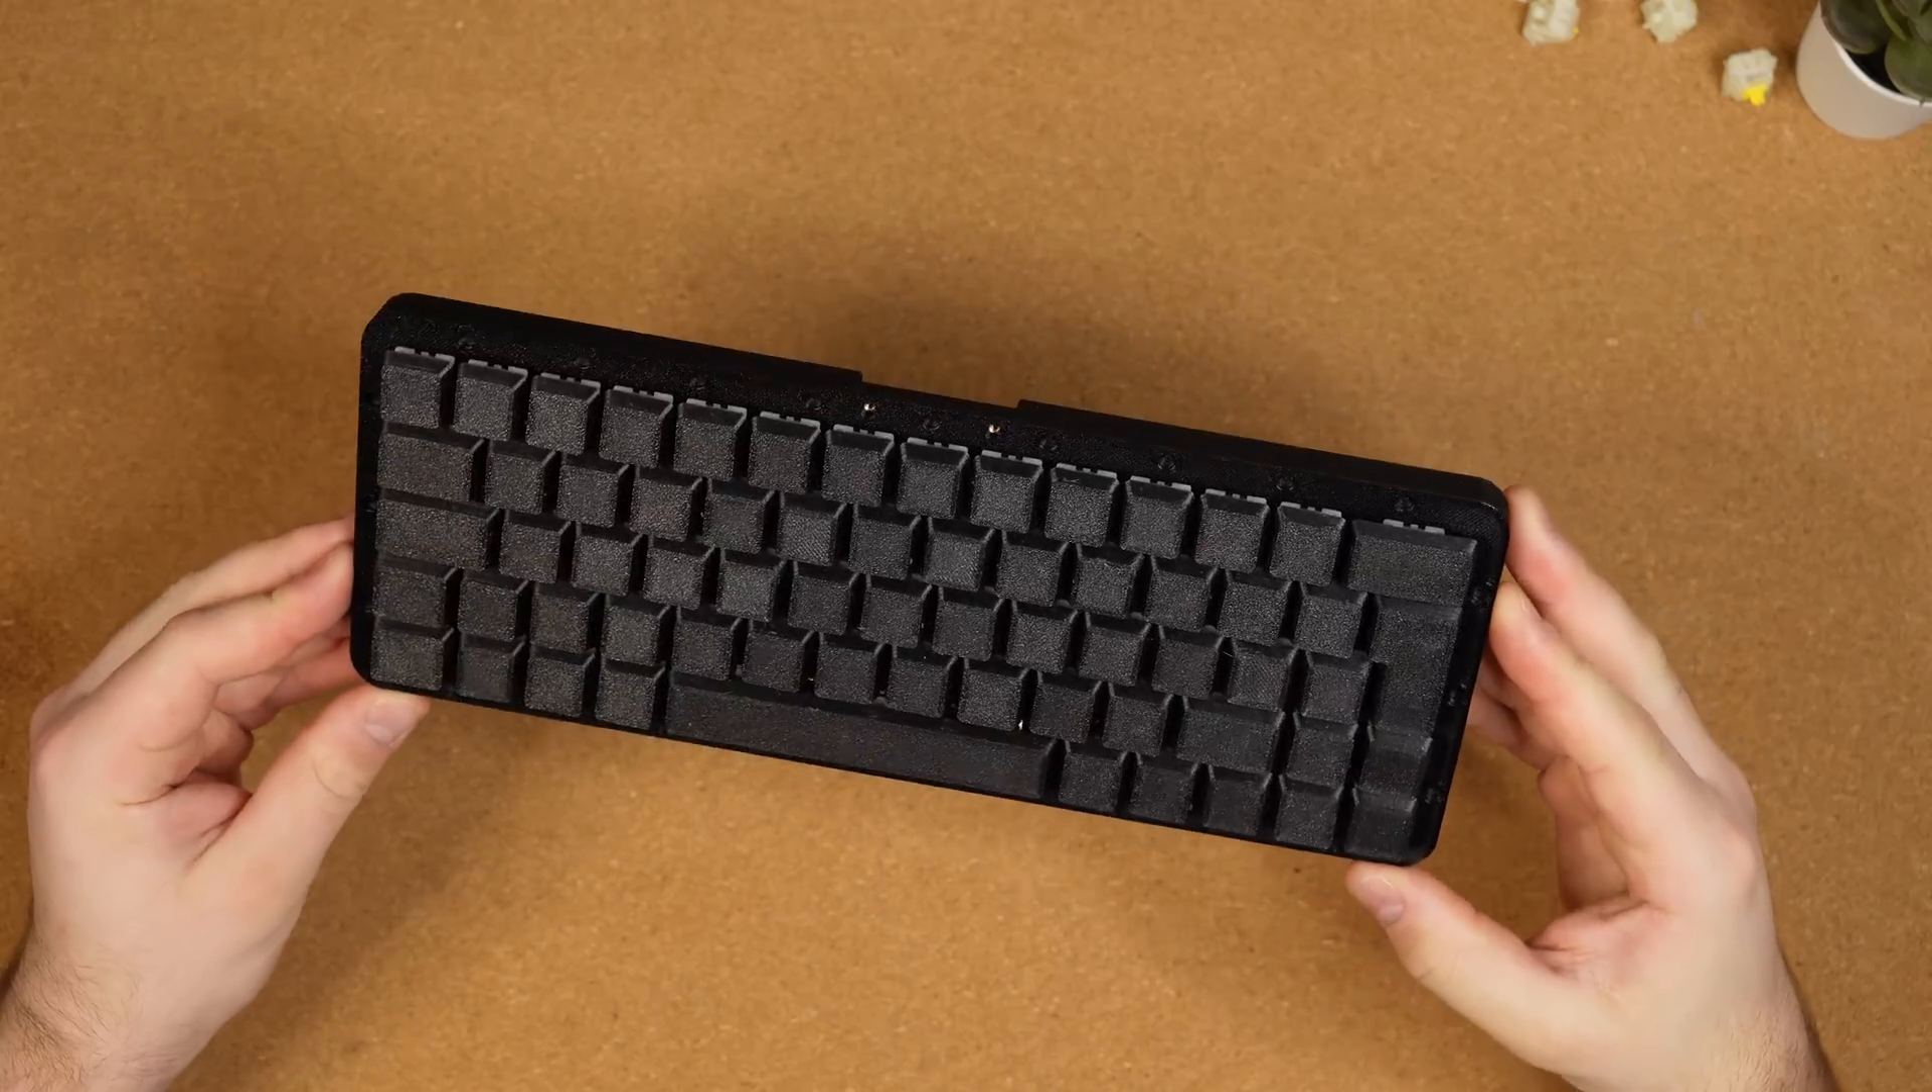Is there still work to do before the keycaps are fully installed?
No.